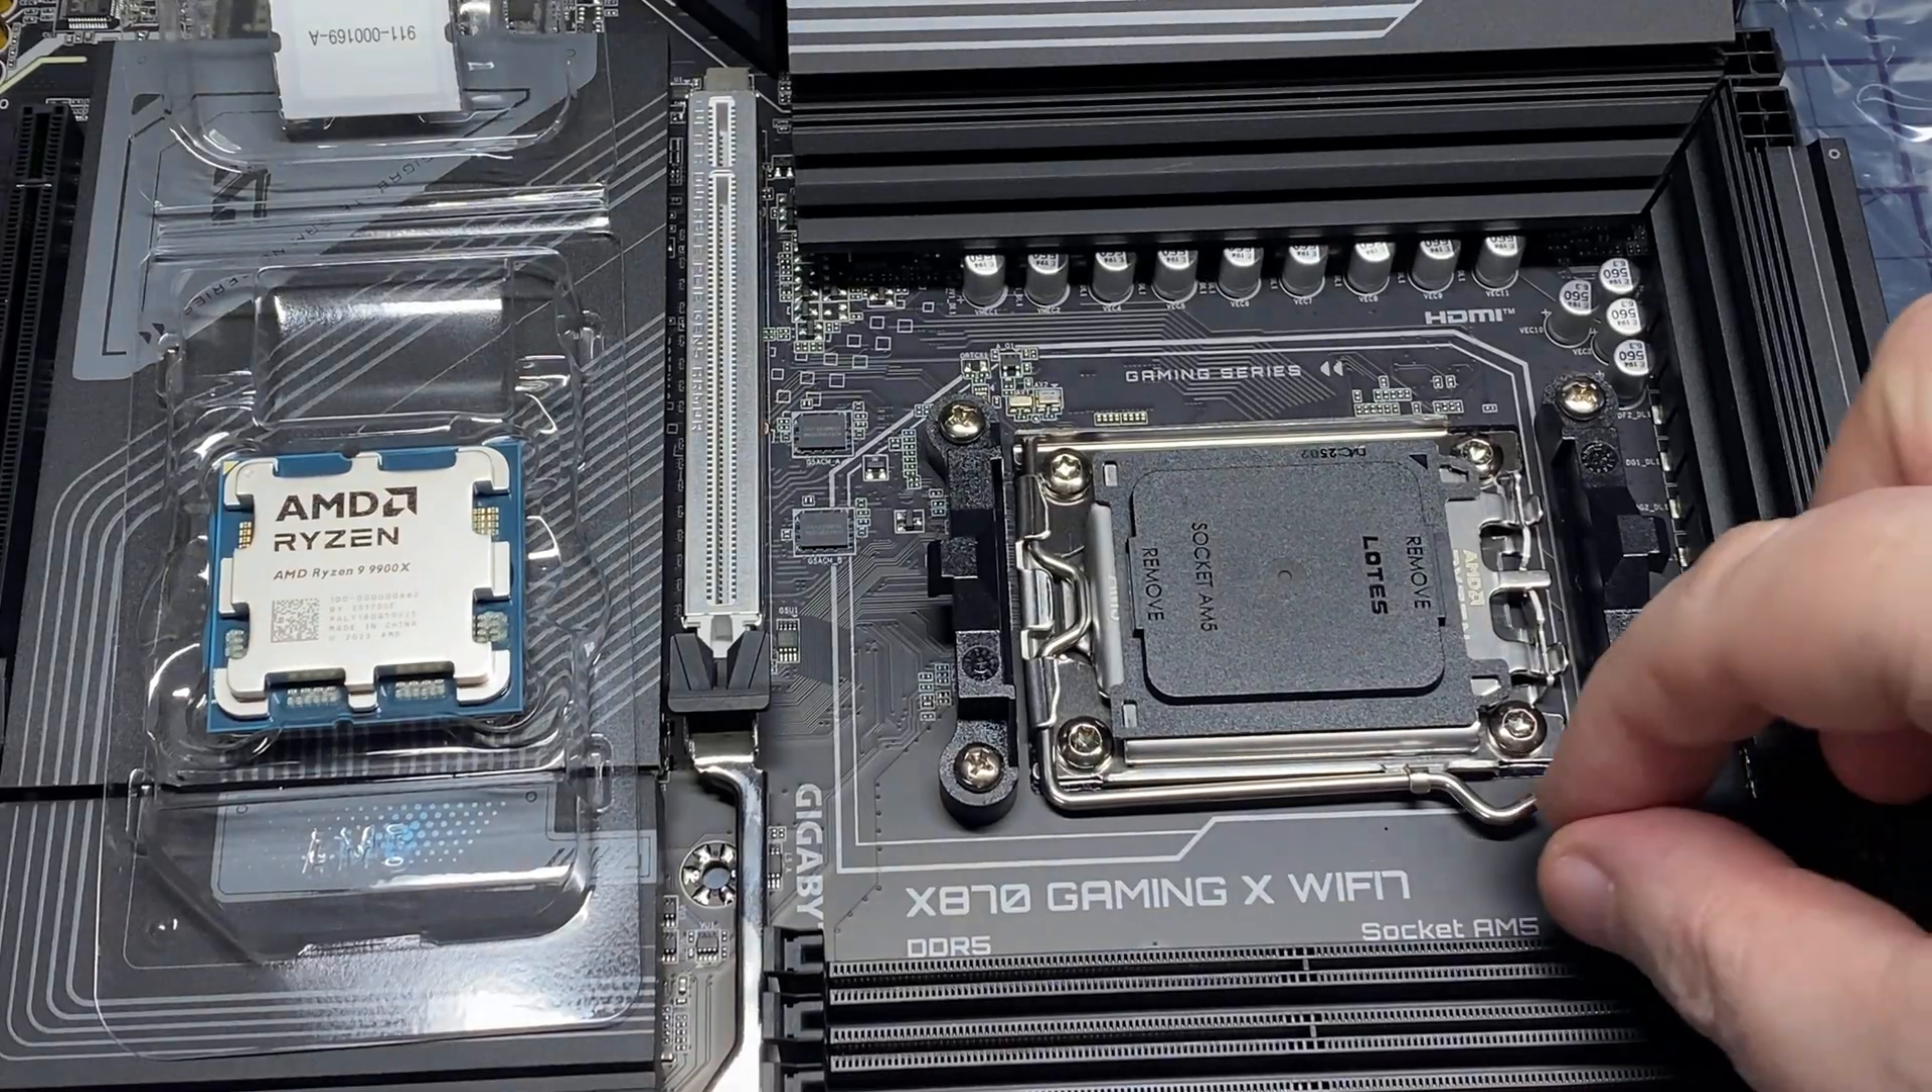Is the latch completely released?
No.